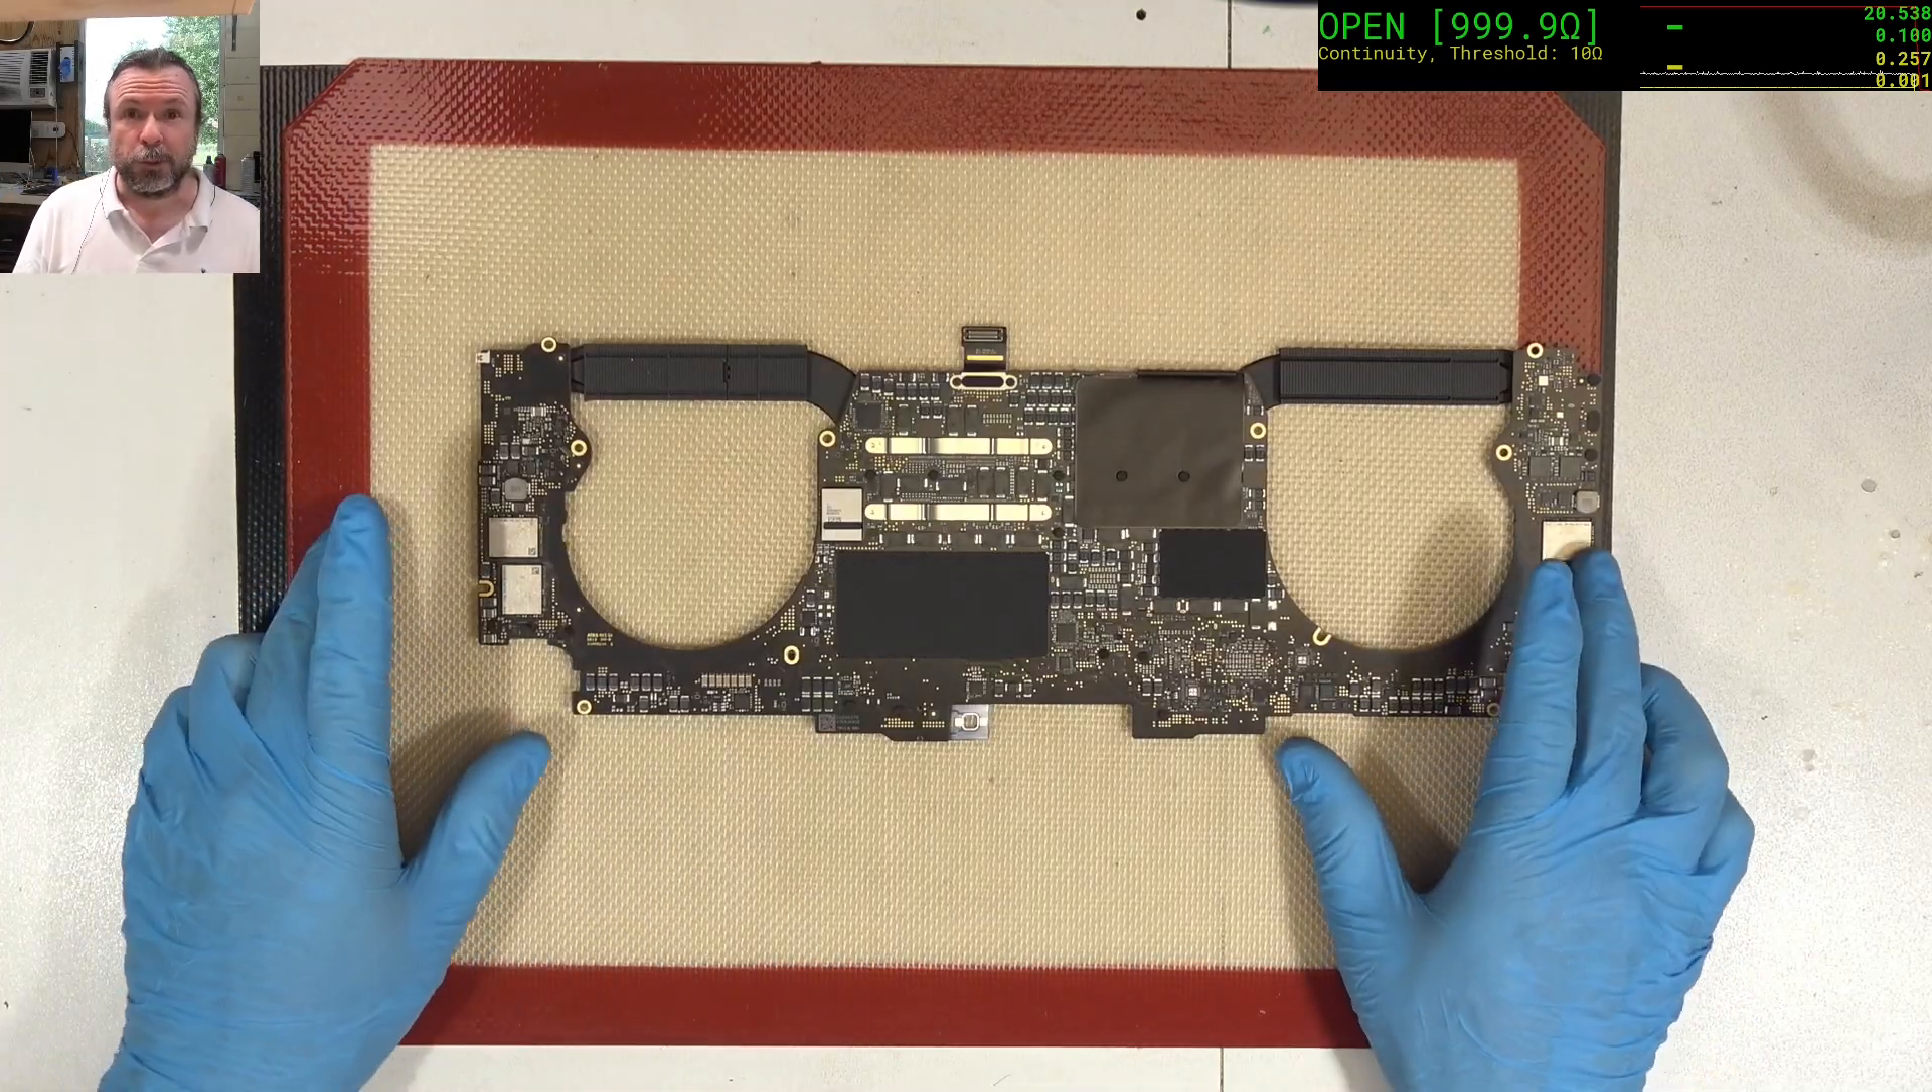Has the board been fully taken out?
Yes.